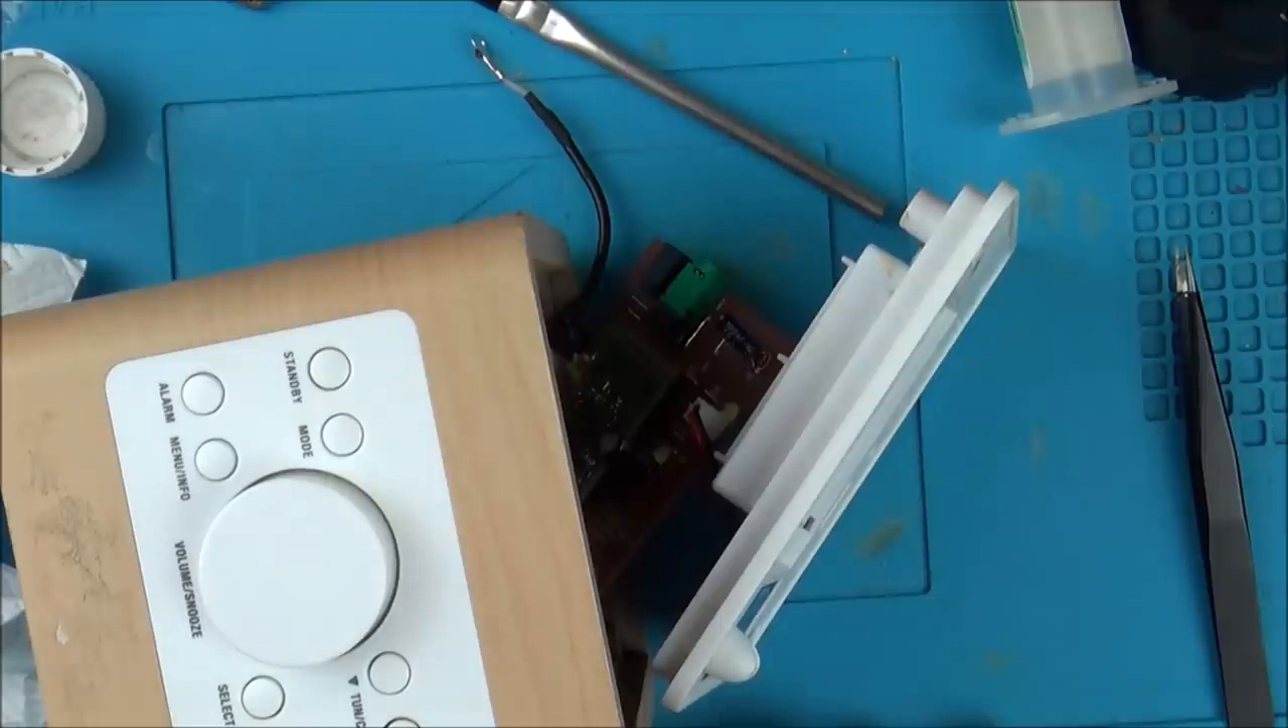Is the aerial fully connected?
No.